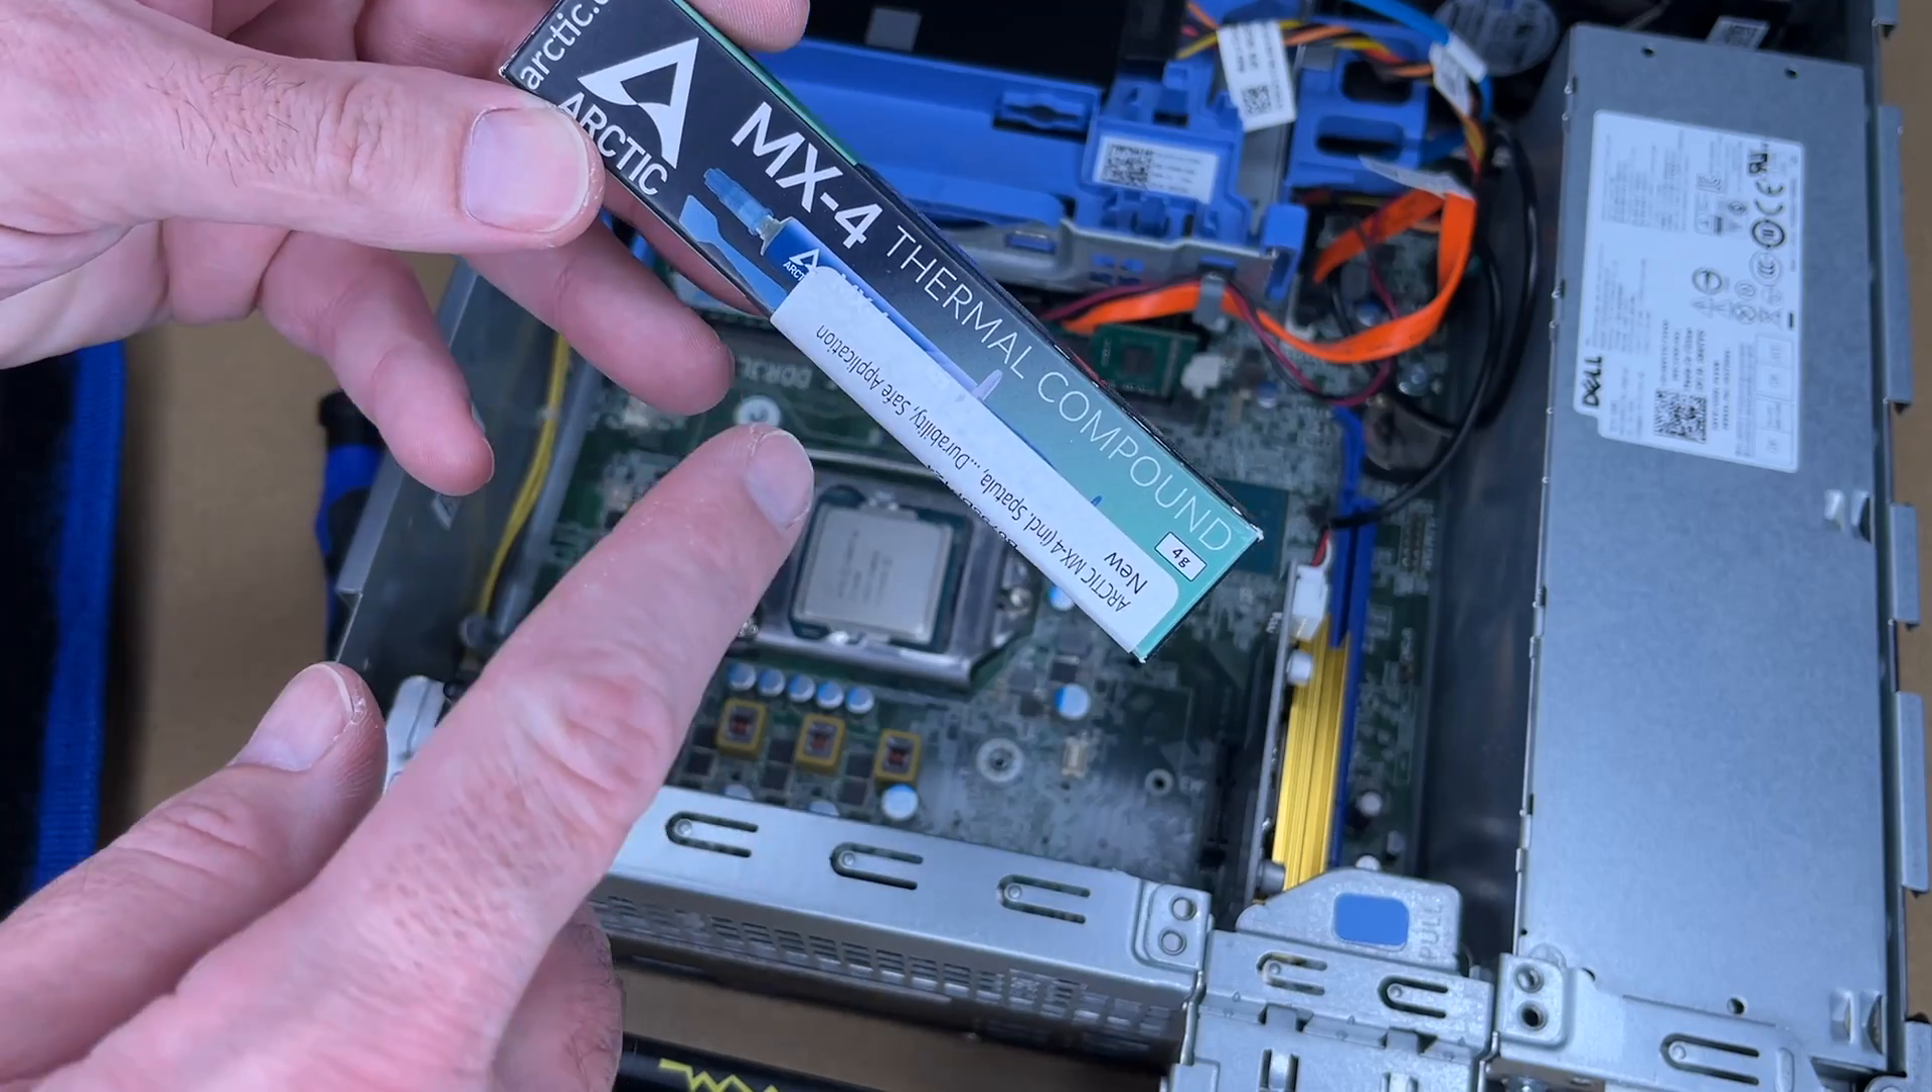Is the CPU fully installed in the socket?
Yes.